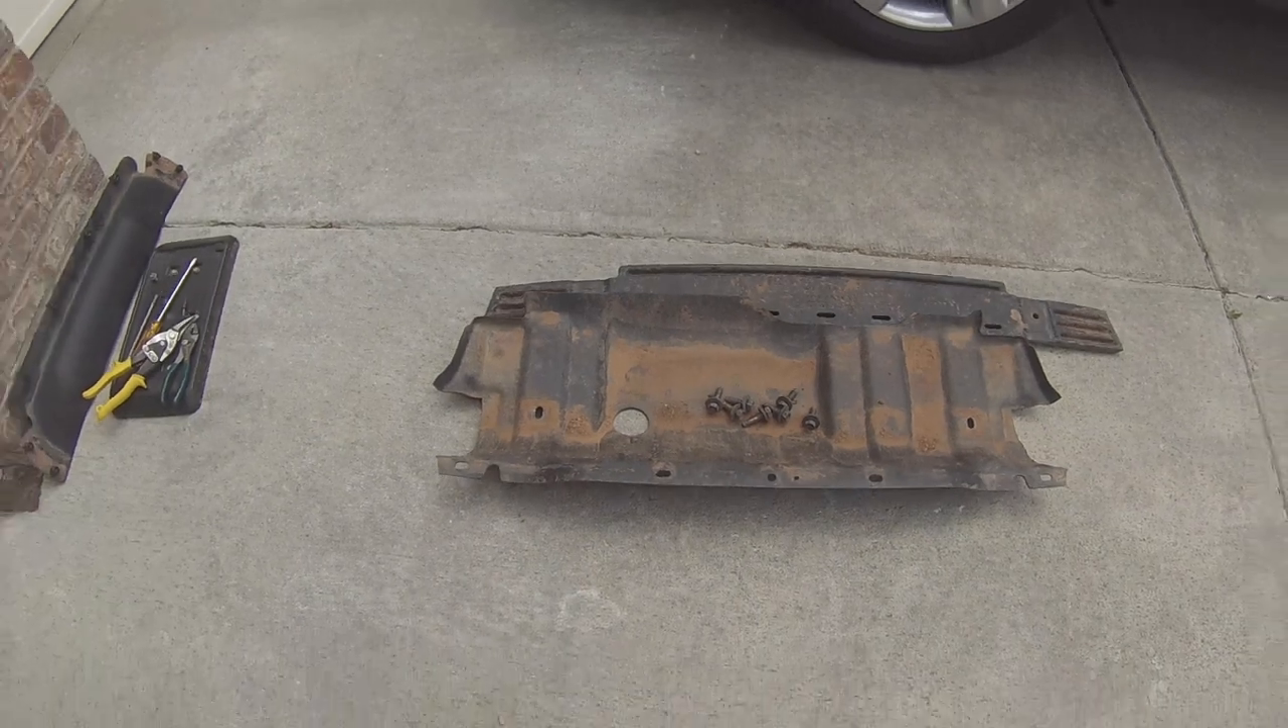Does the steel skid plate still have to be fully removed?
No.